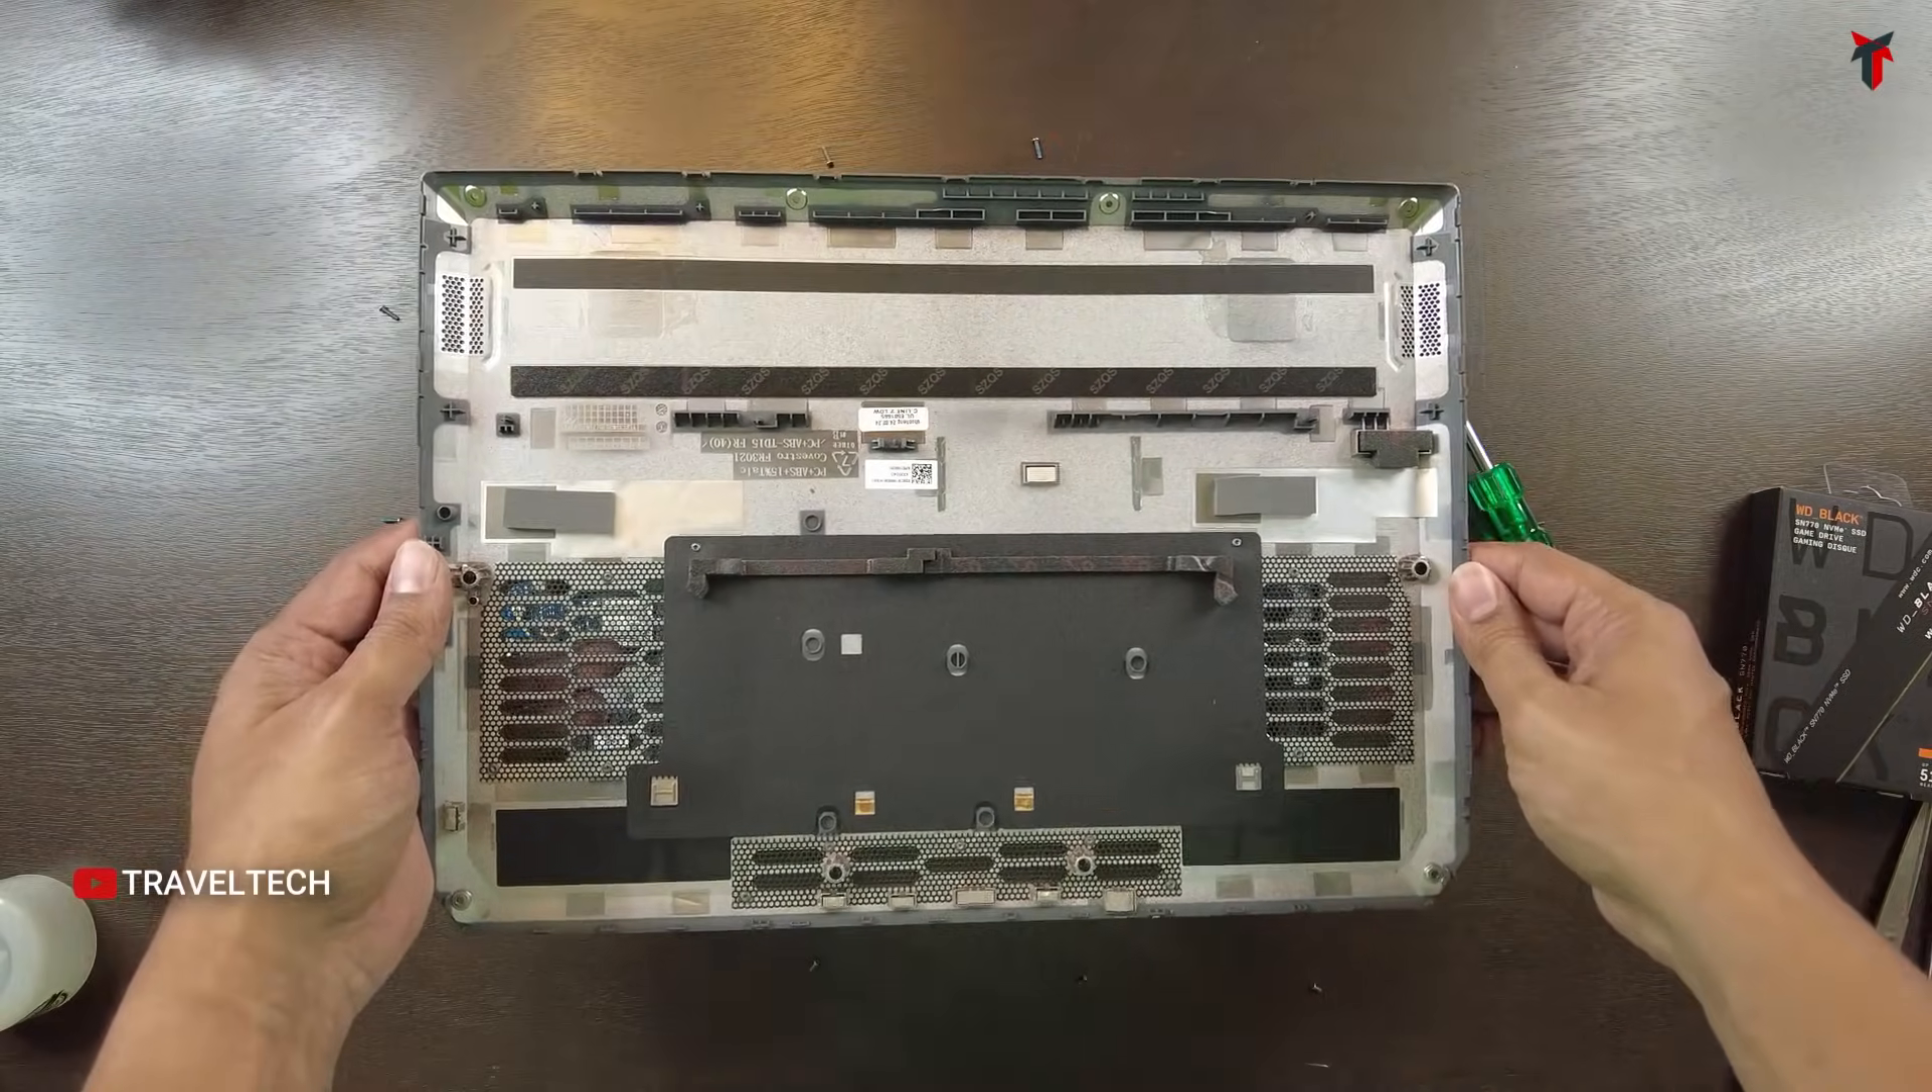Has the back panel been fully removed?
Yes.